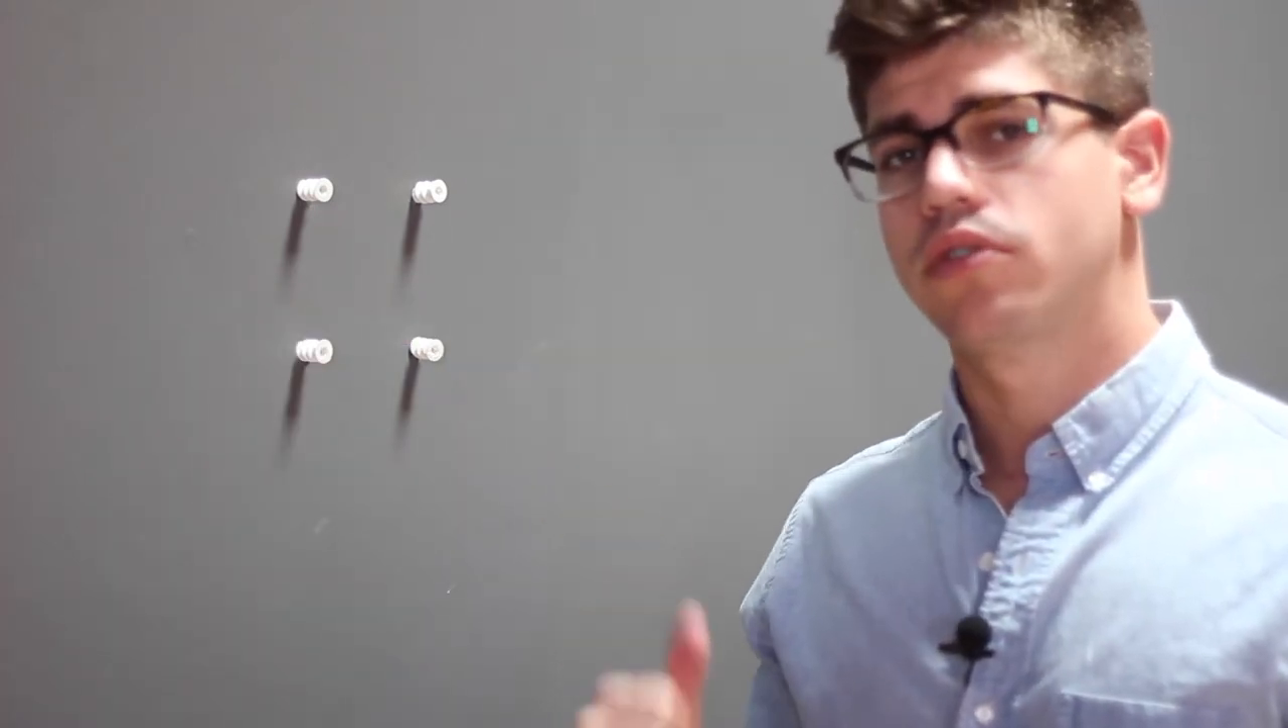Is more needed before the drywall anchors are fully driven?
Yes.